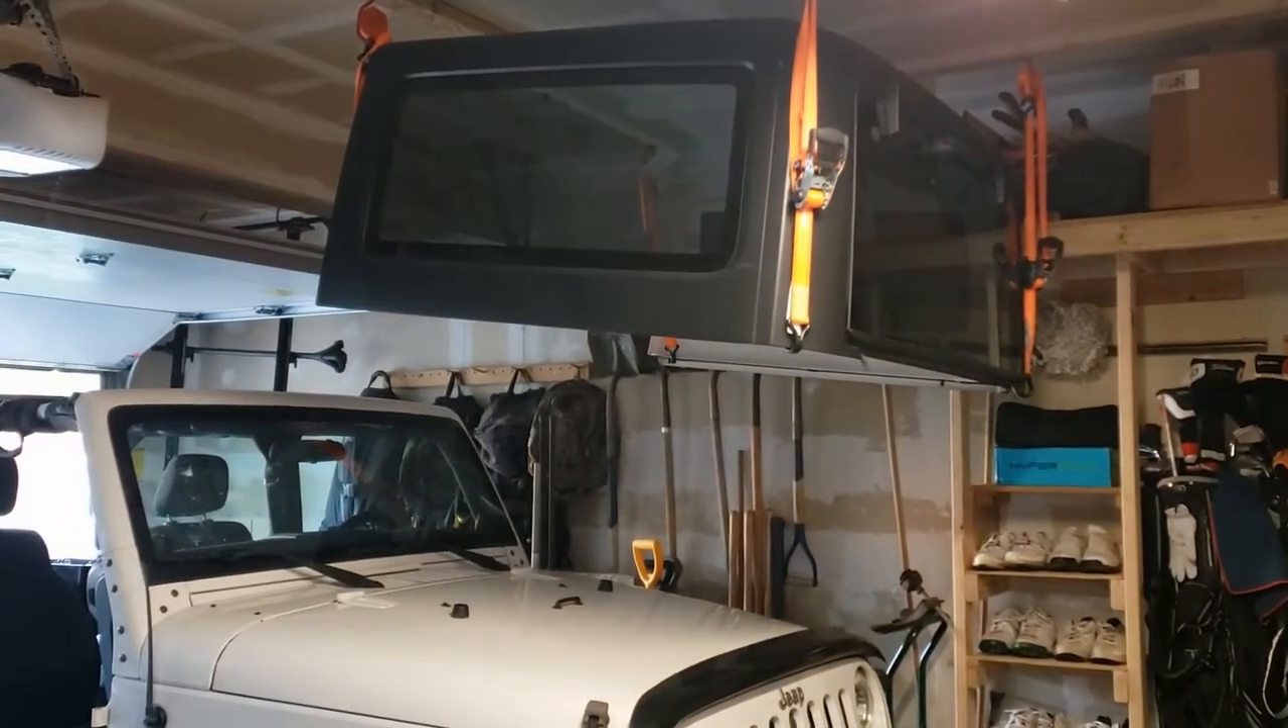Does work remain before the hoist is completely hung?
No.